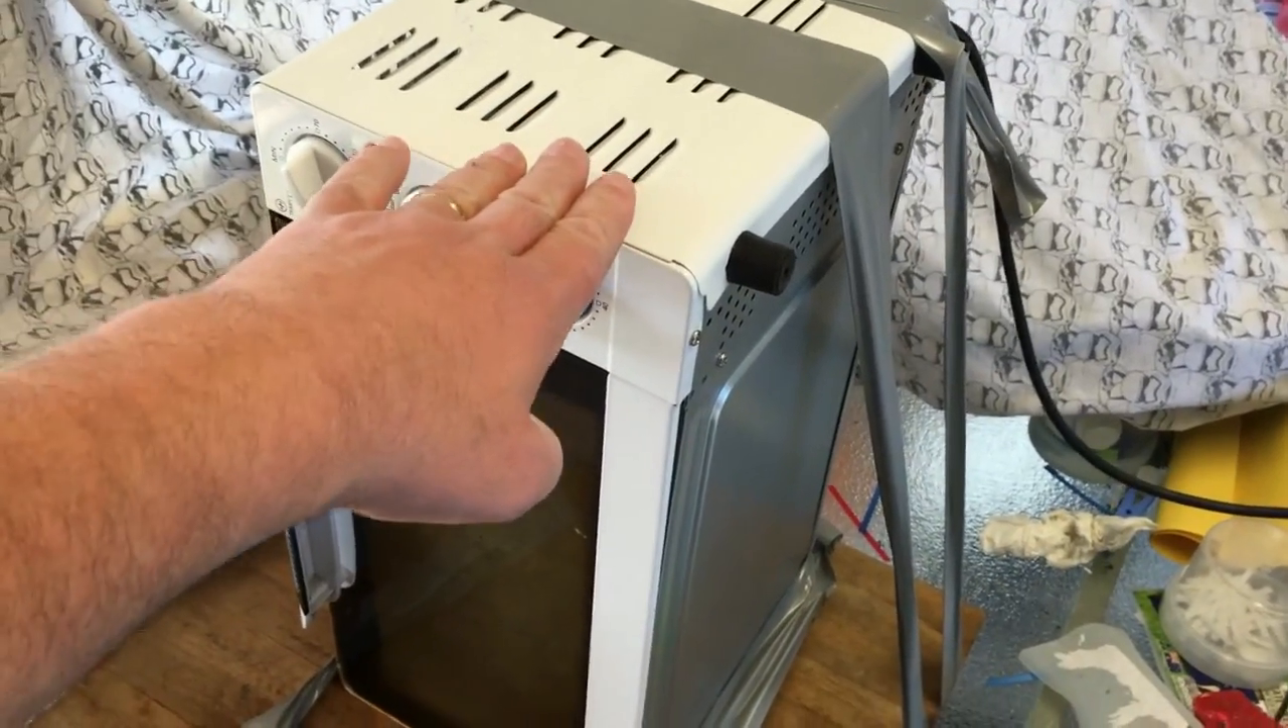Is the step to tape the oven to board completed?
Yes.